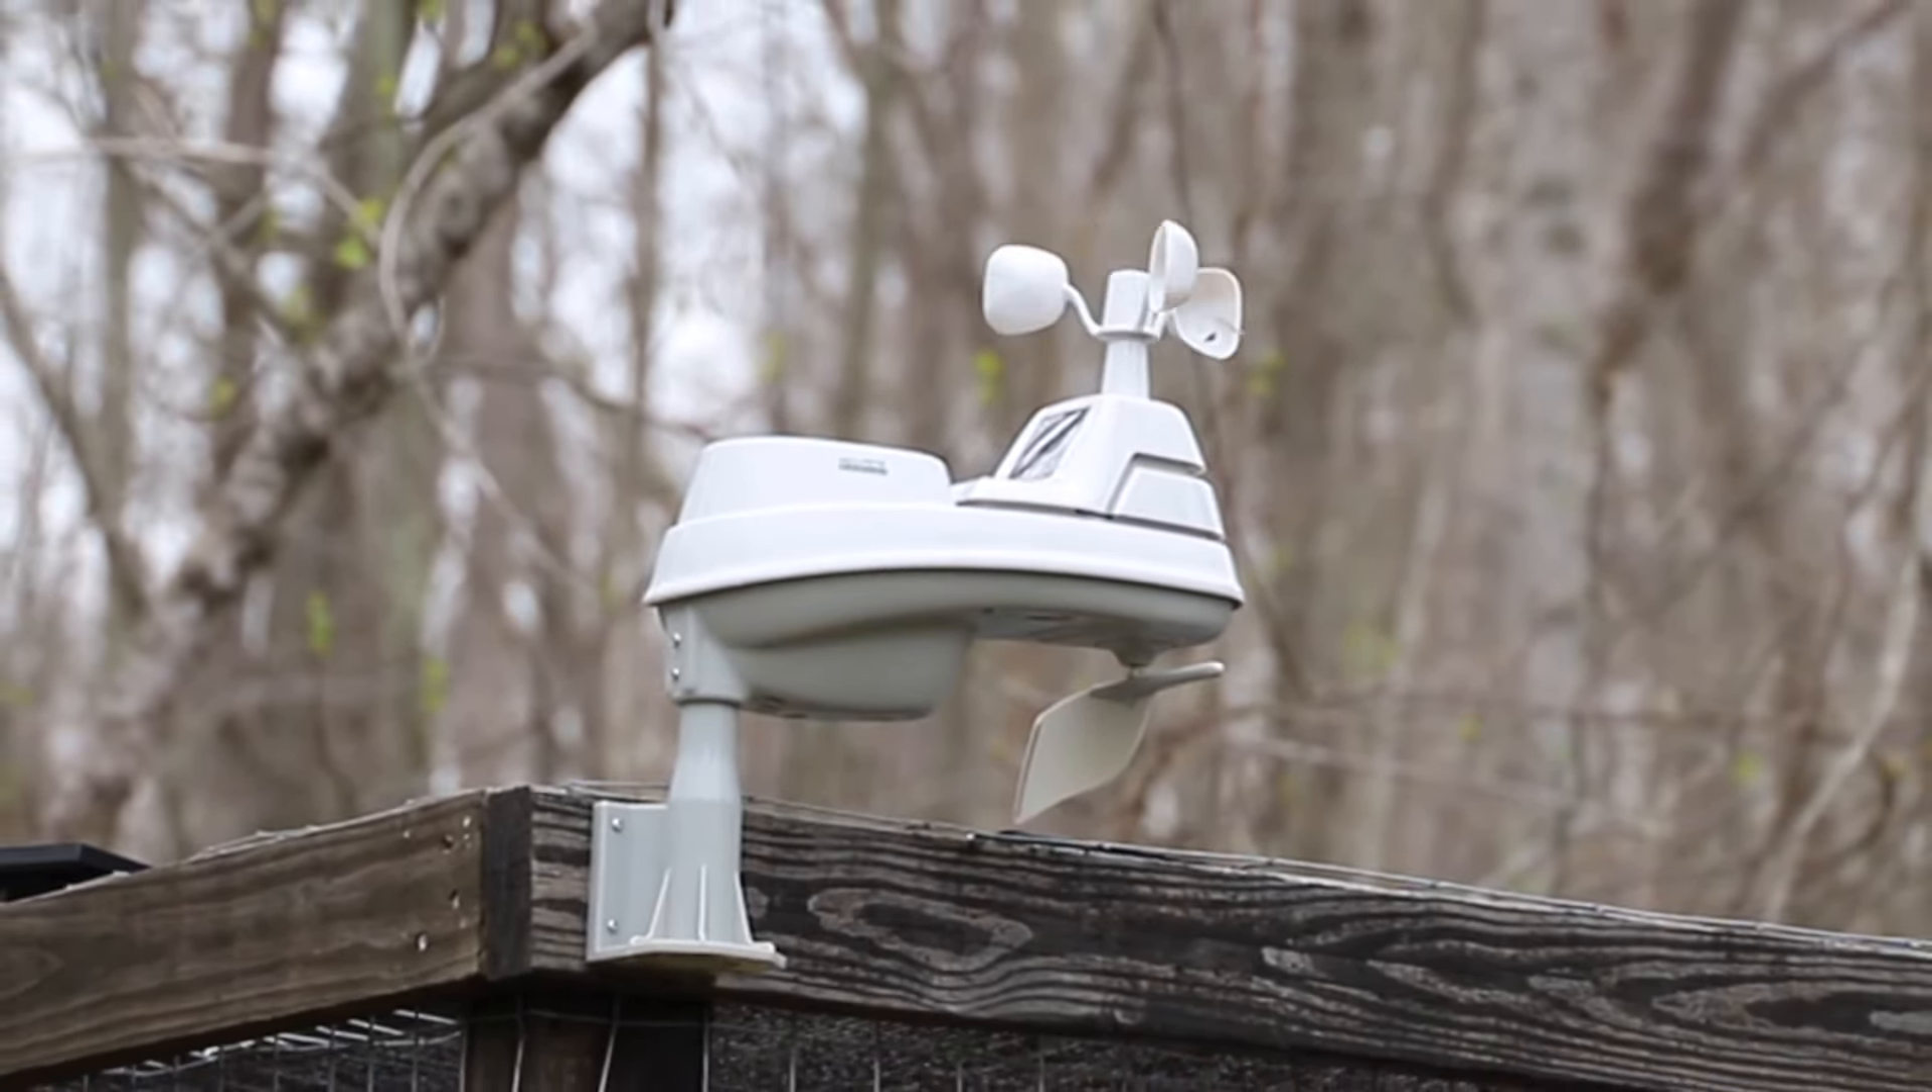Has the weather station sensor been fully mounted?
Yes.